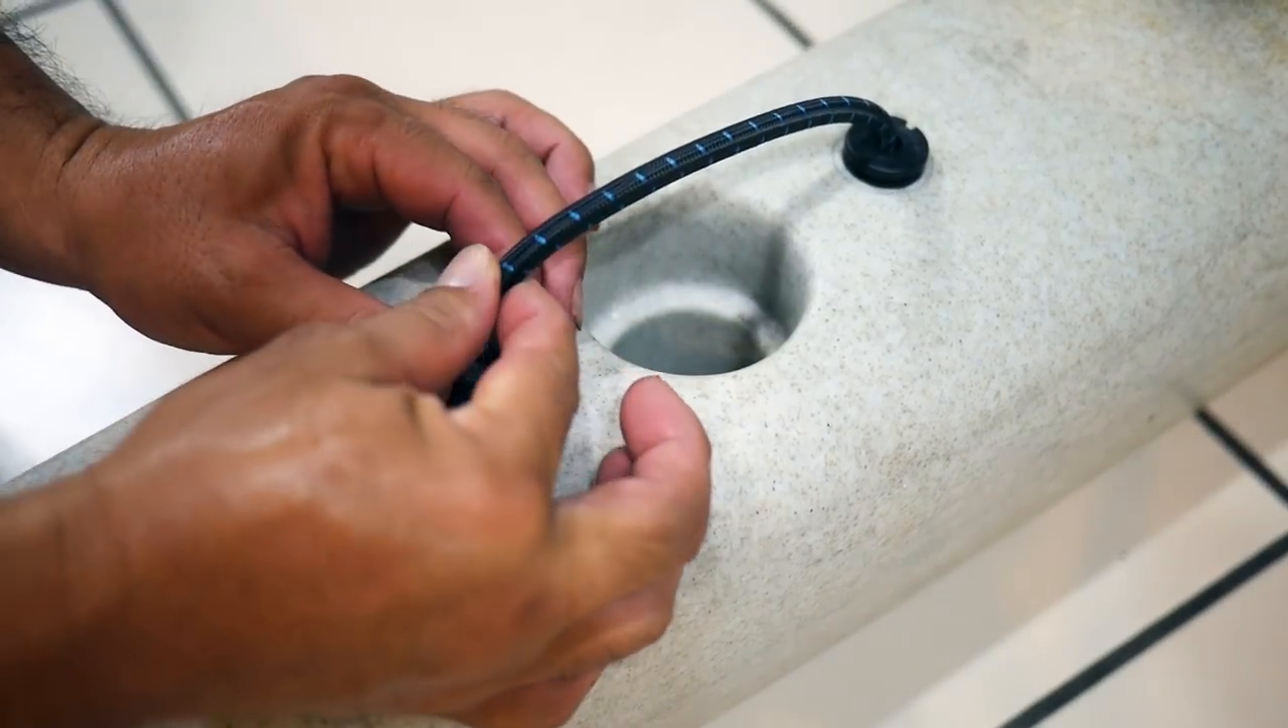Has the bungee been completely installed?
No.